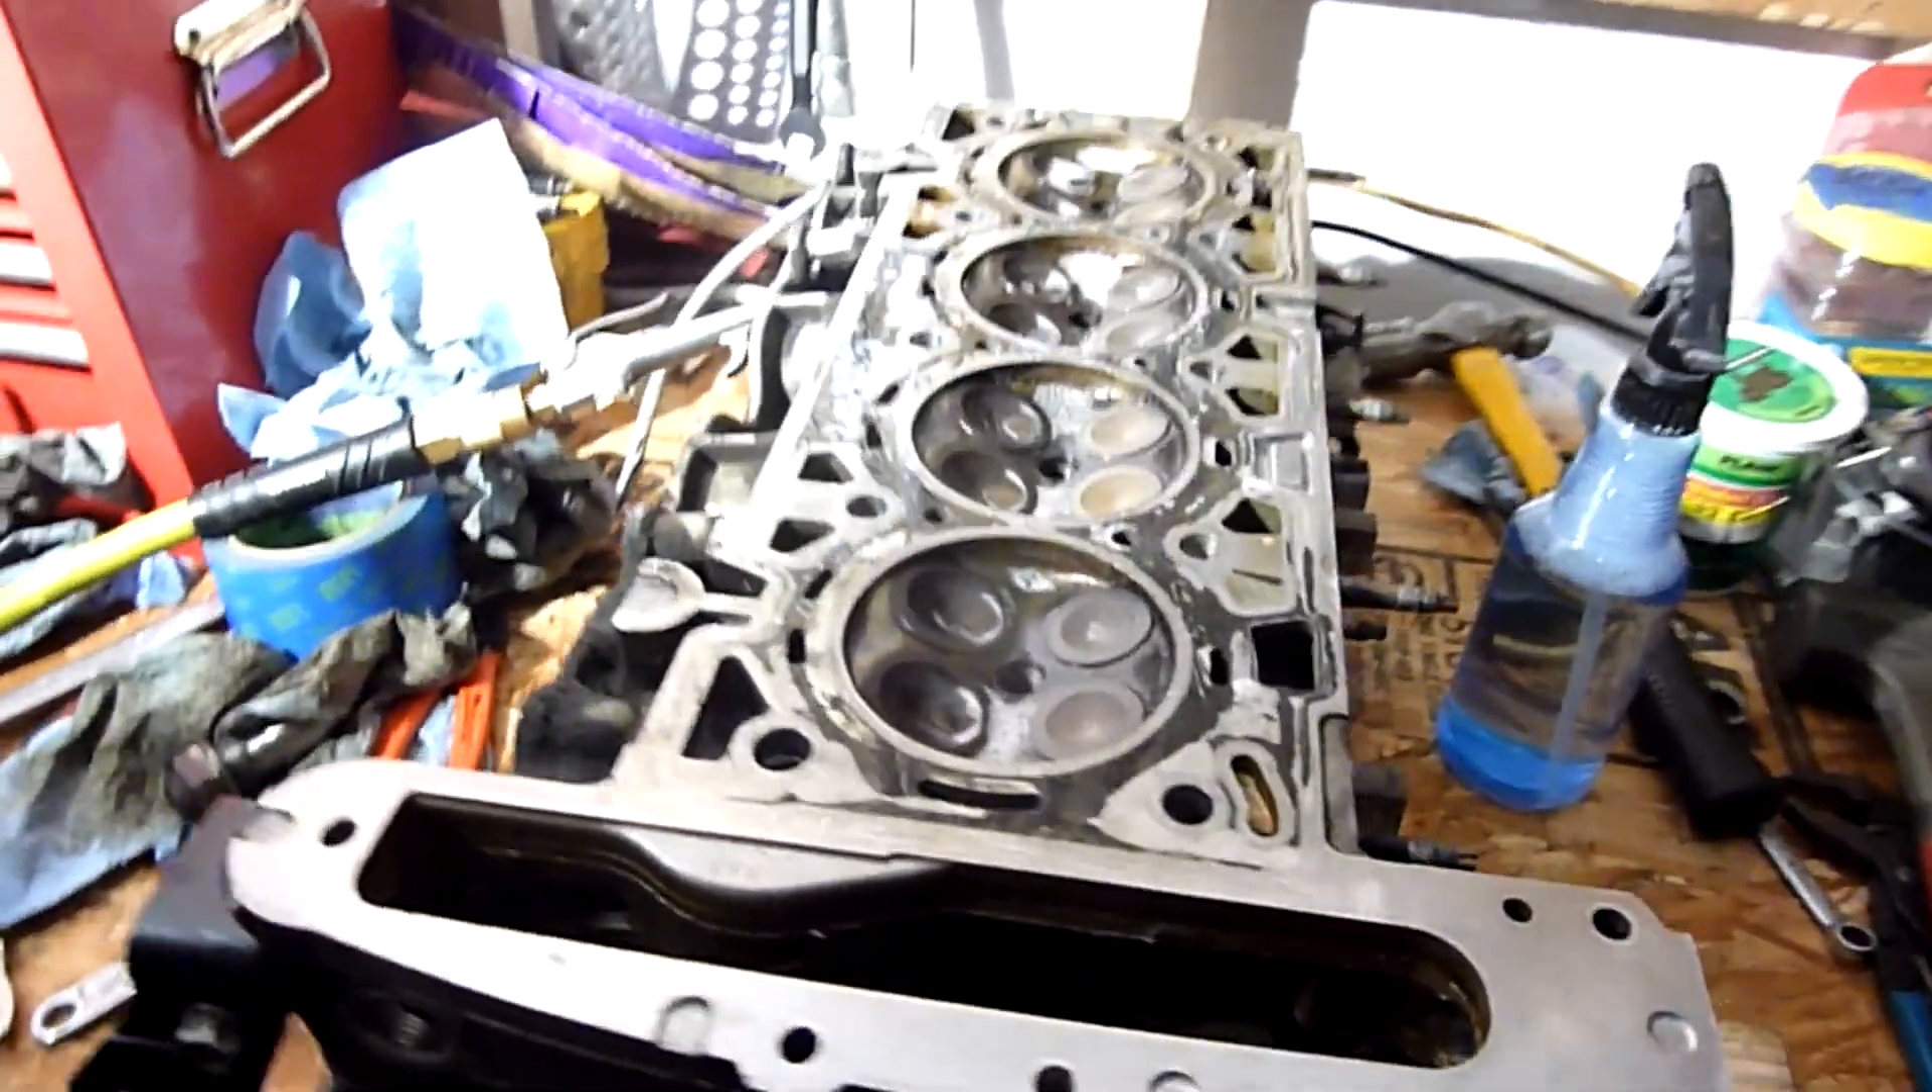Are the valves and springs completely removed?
No.